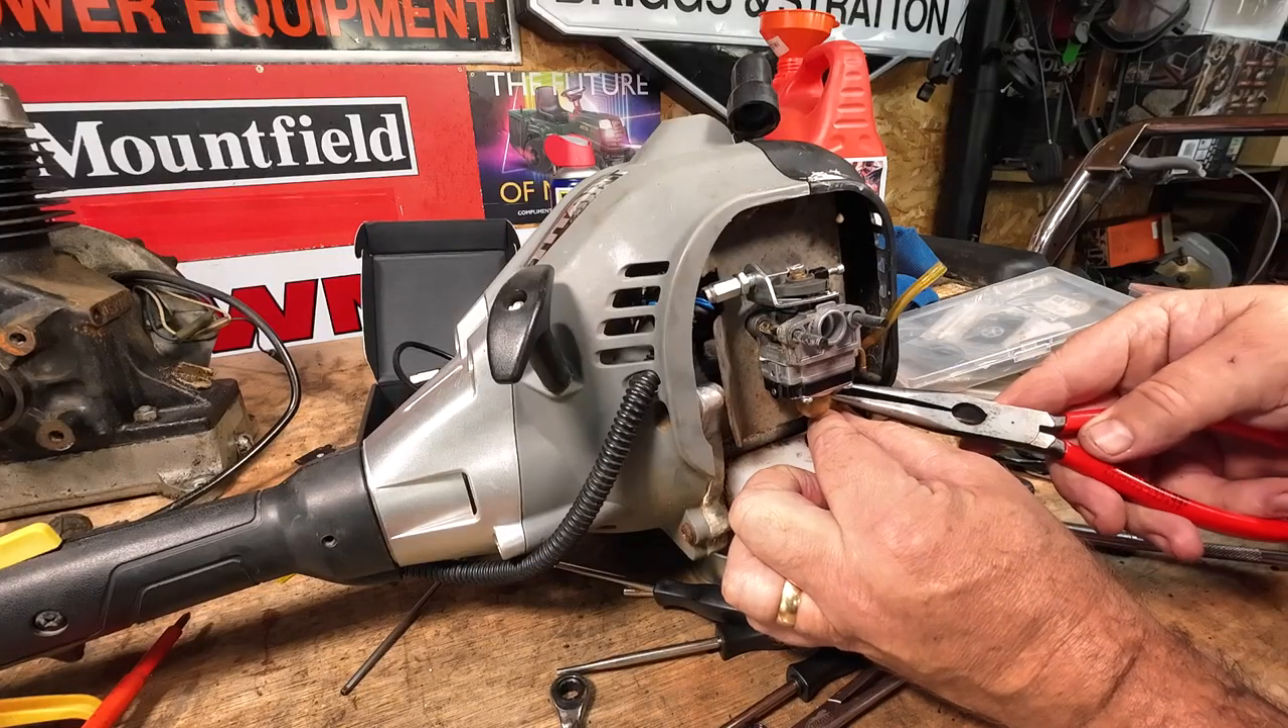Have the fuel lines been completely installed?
No.